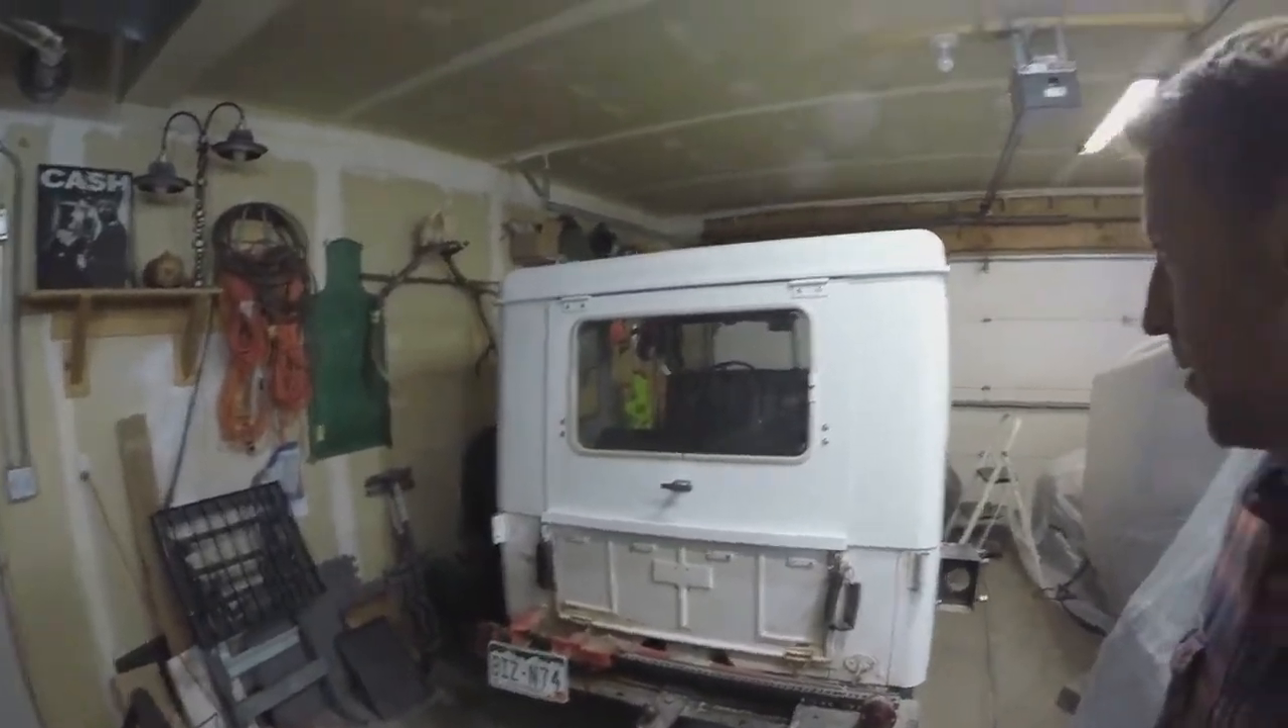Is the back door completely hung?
Yes.